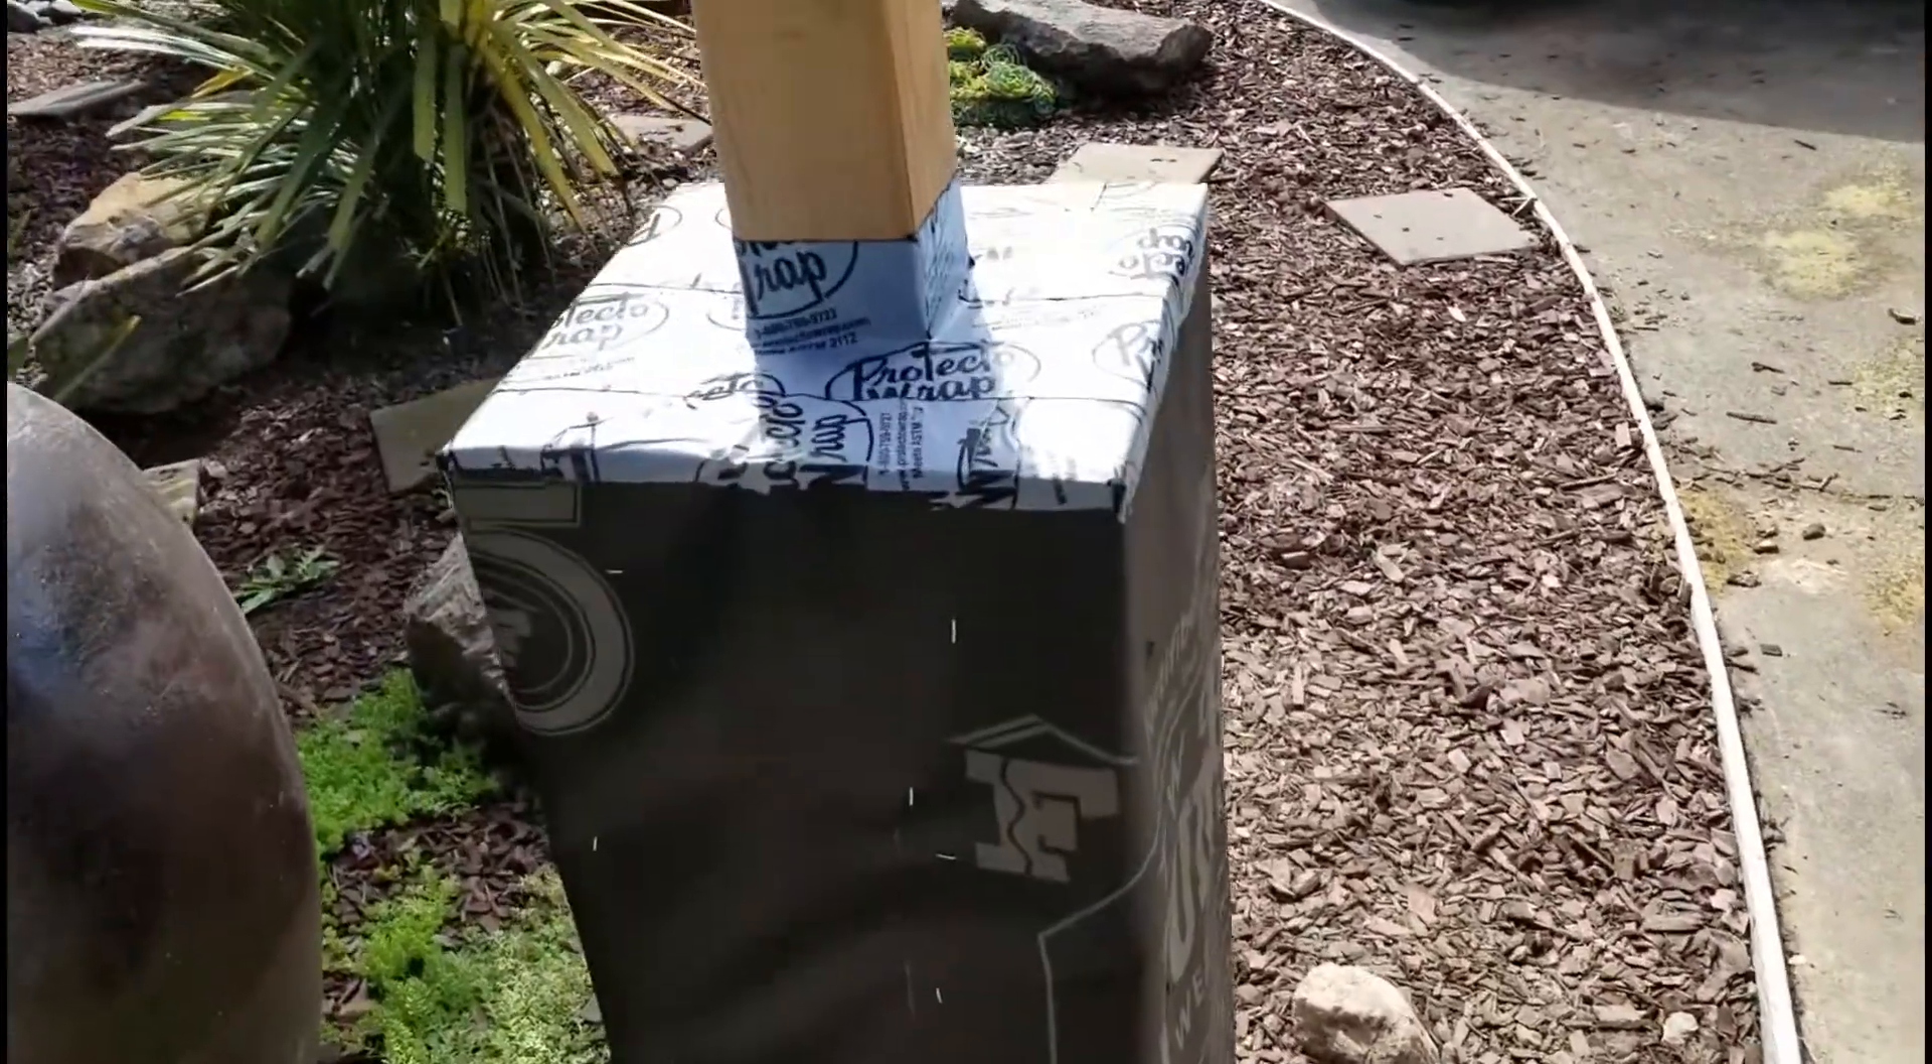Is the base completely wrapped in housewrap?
Yes.